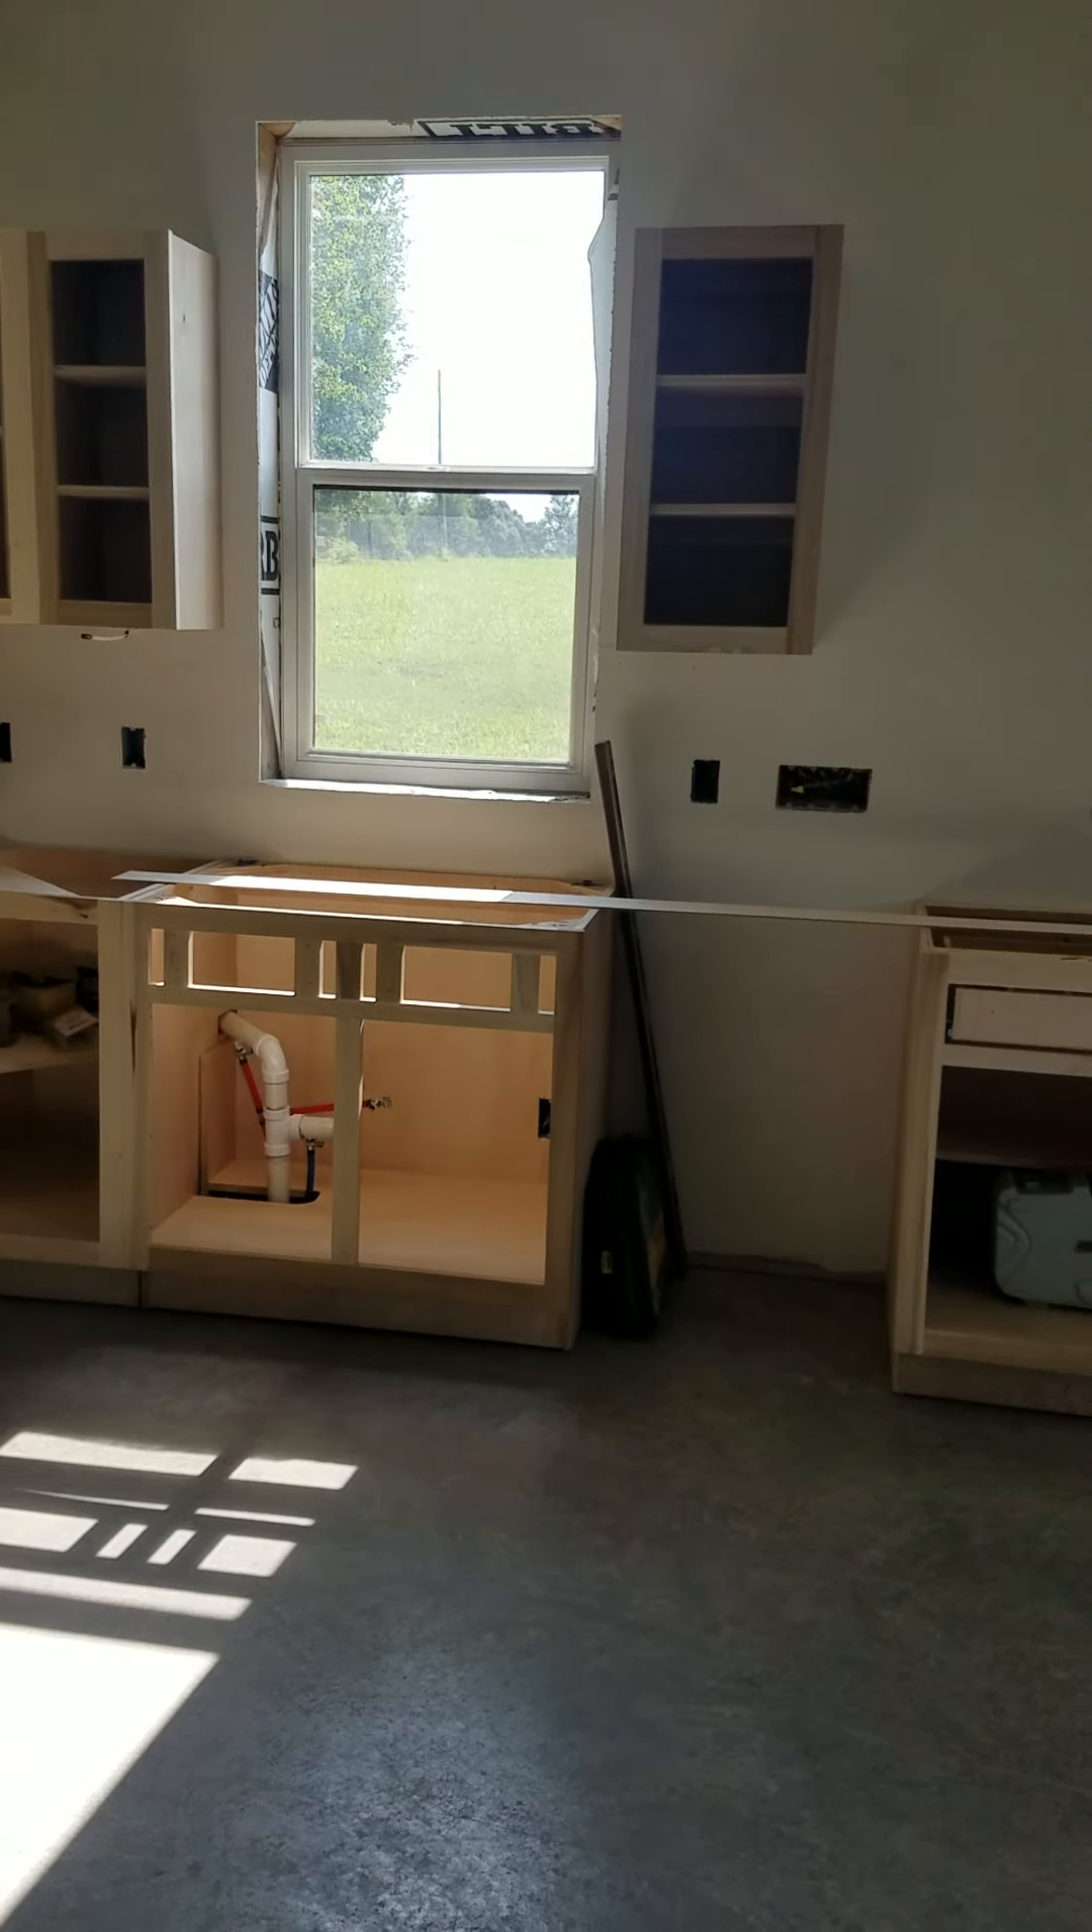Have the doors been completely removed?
Yes.